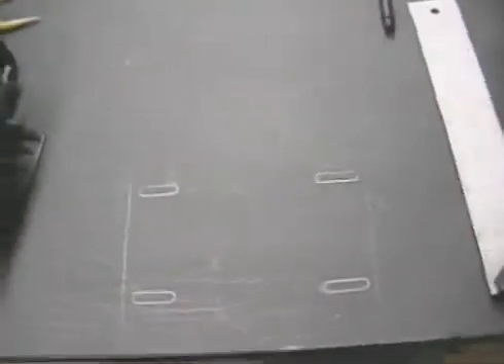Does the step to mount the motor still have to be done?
Yes.